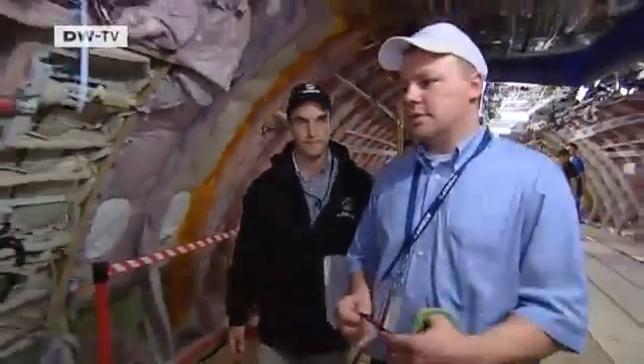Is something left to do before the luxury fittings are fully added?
Yes.